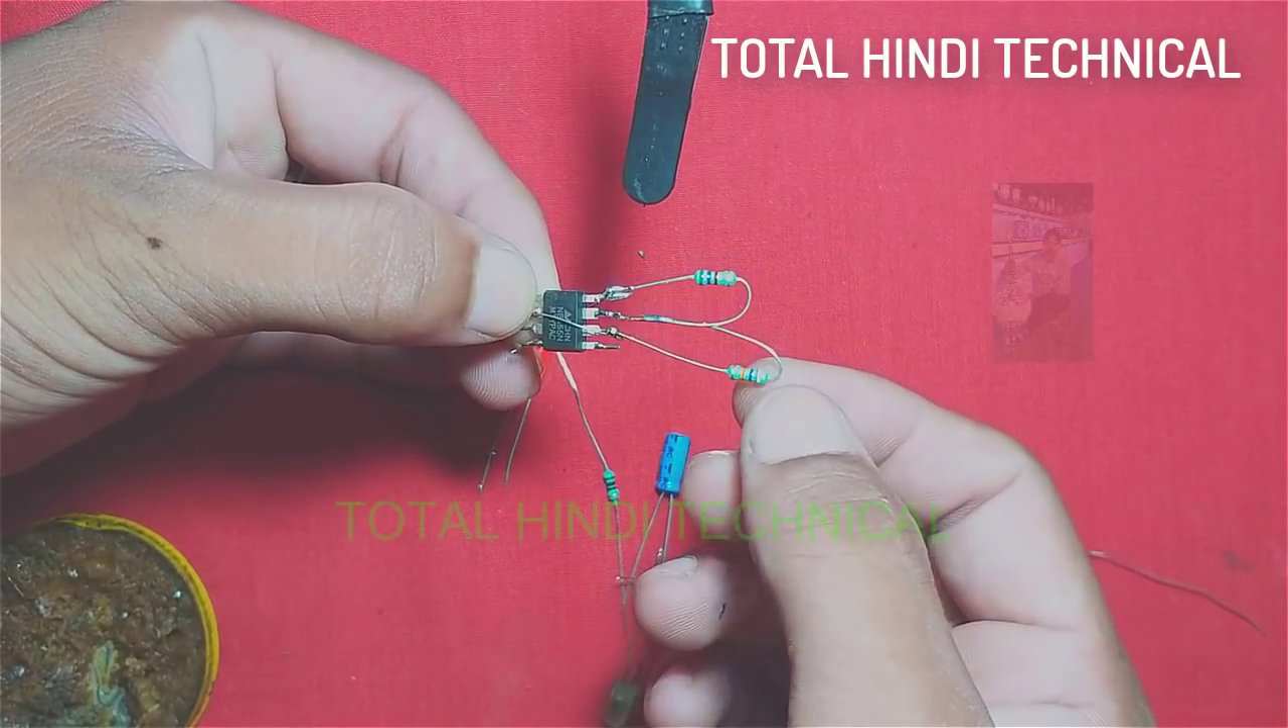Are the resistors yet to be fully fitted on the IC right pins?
No.